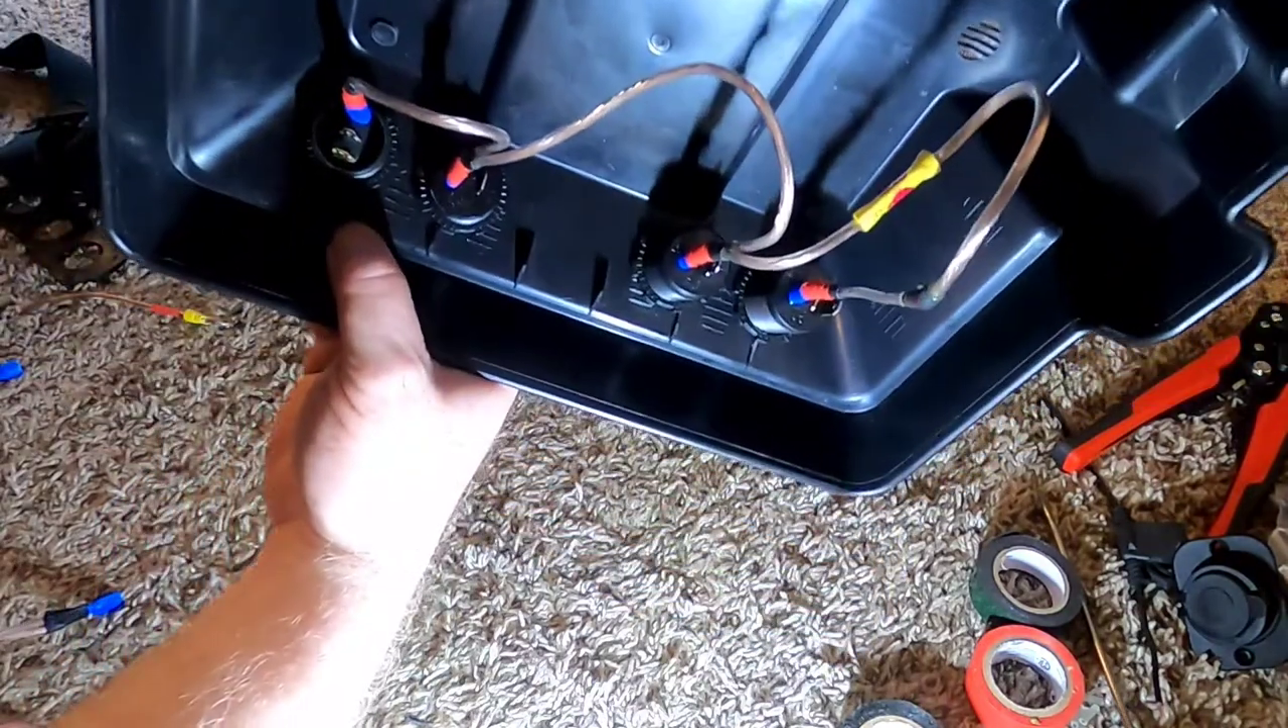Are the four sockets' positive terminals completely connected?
Yes.